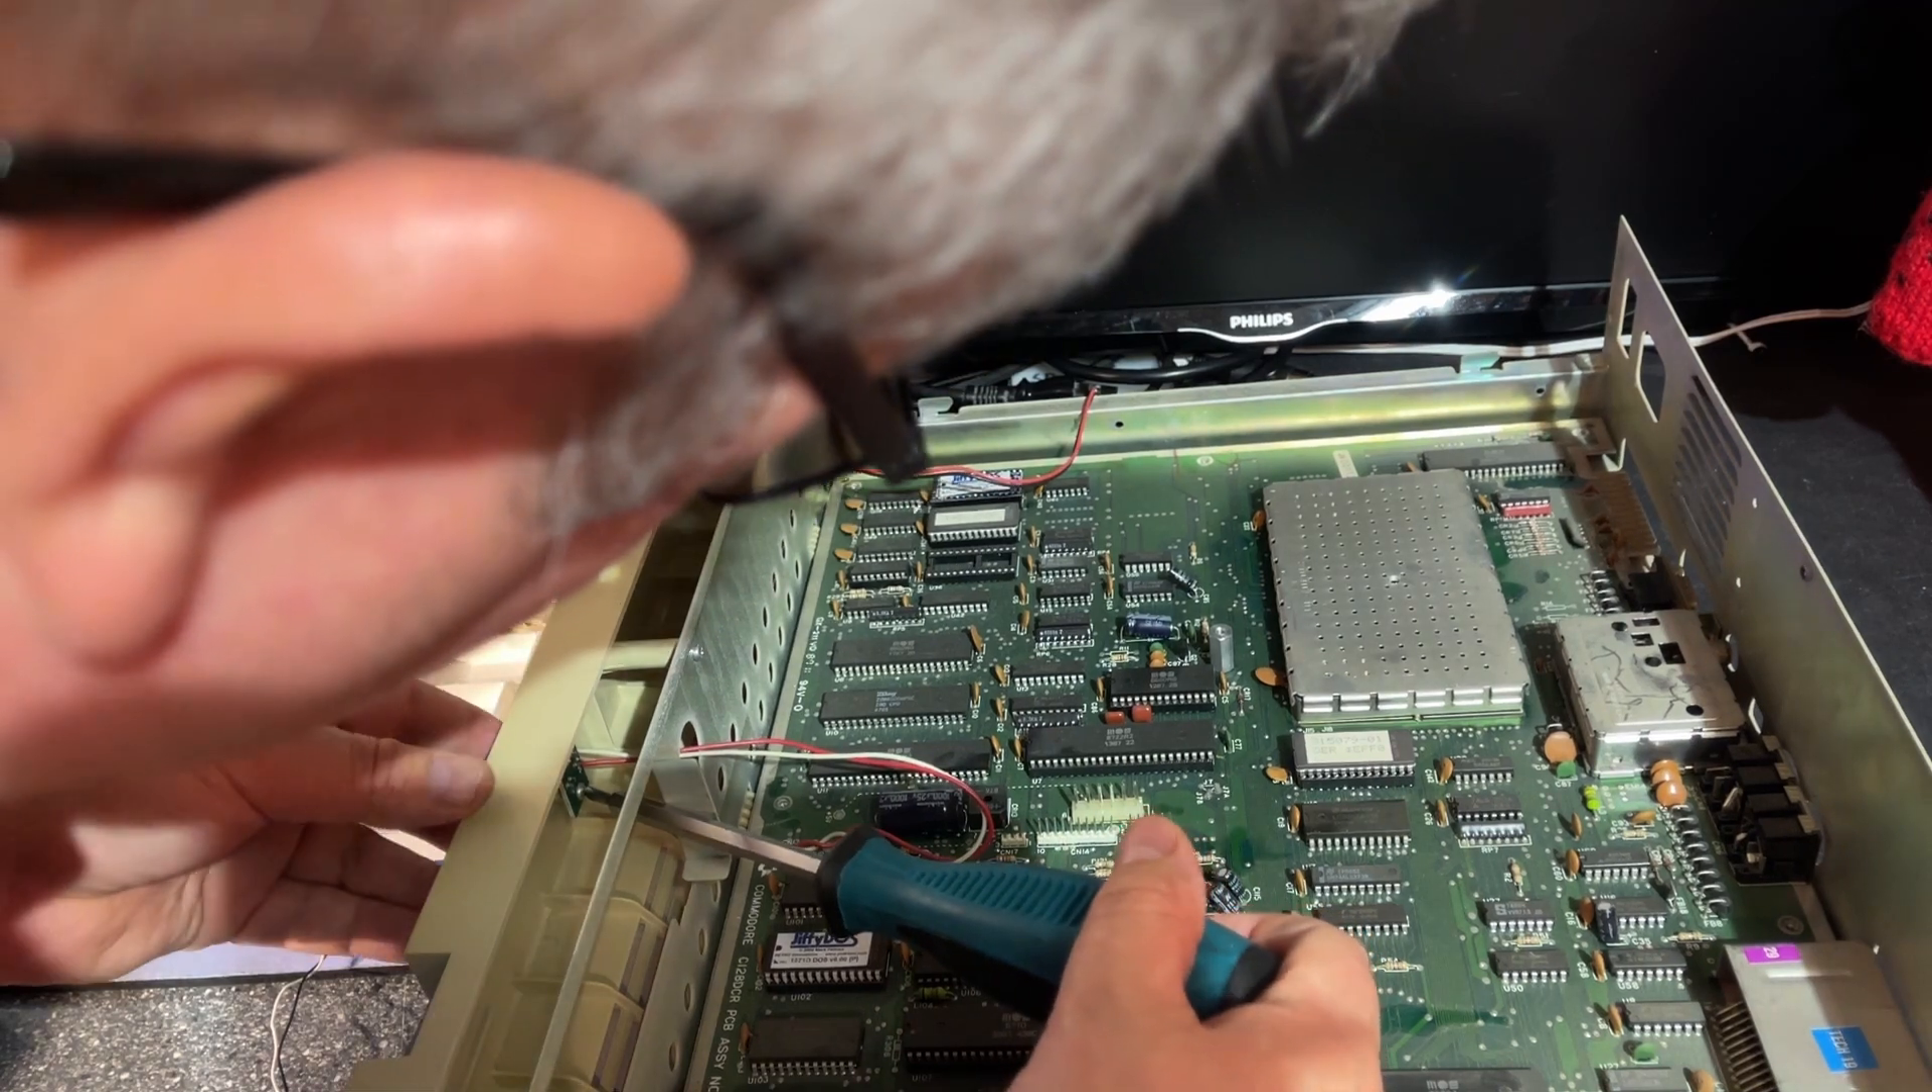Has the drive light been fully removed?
No.